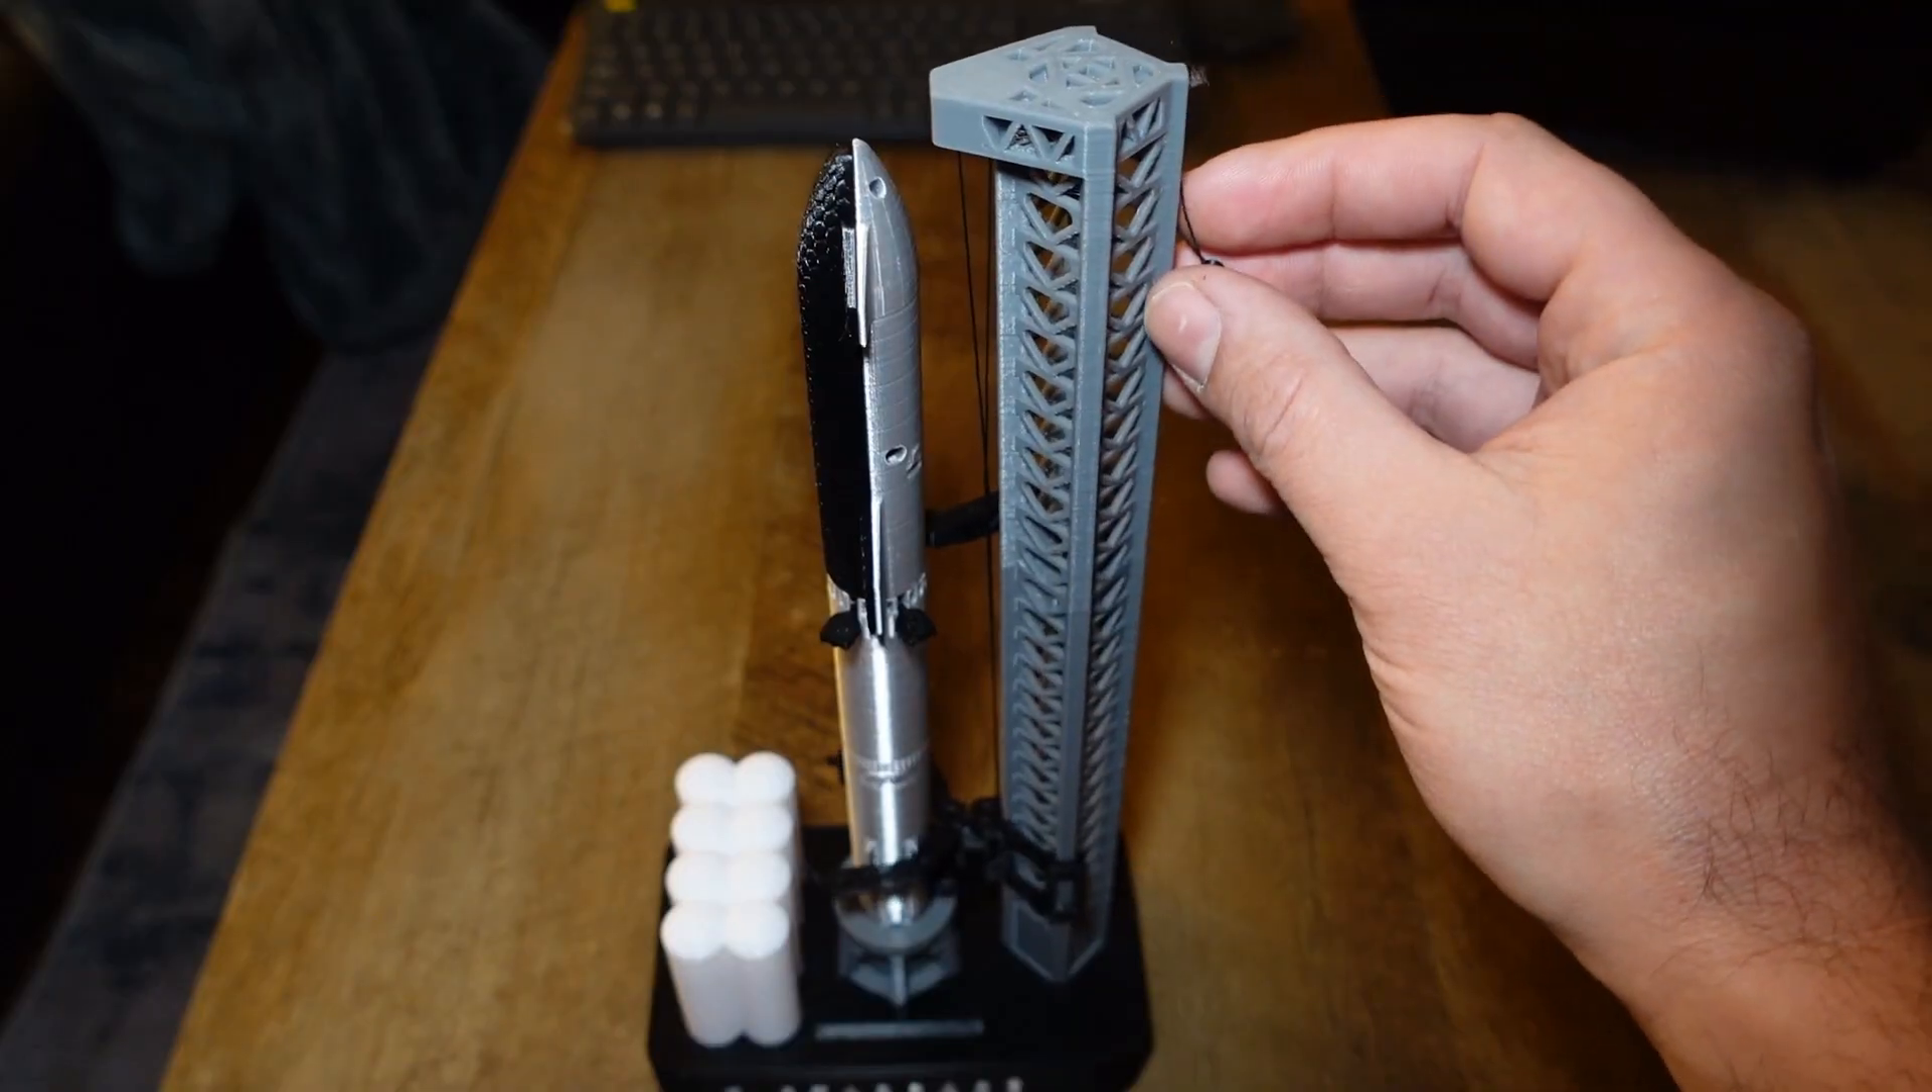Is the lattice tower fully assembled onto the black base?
Yes.